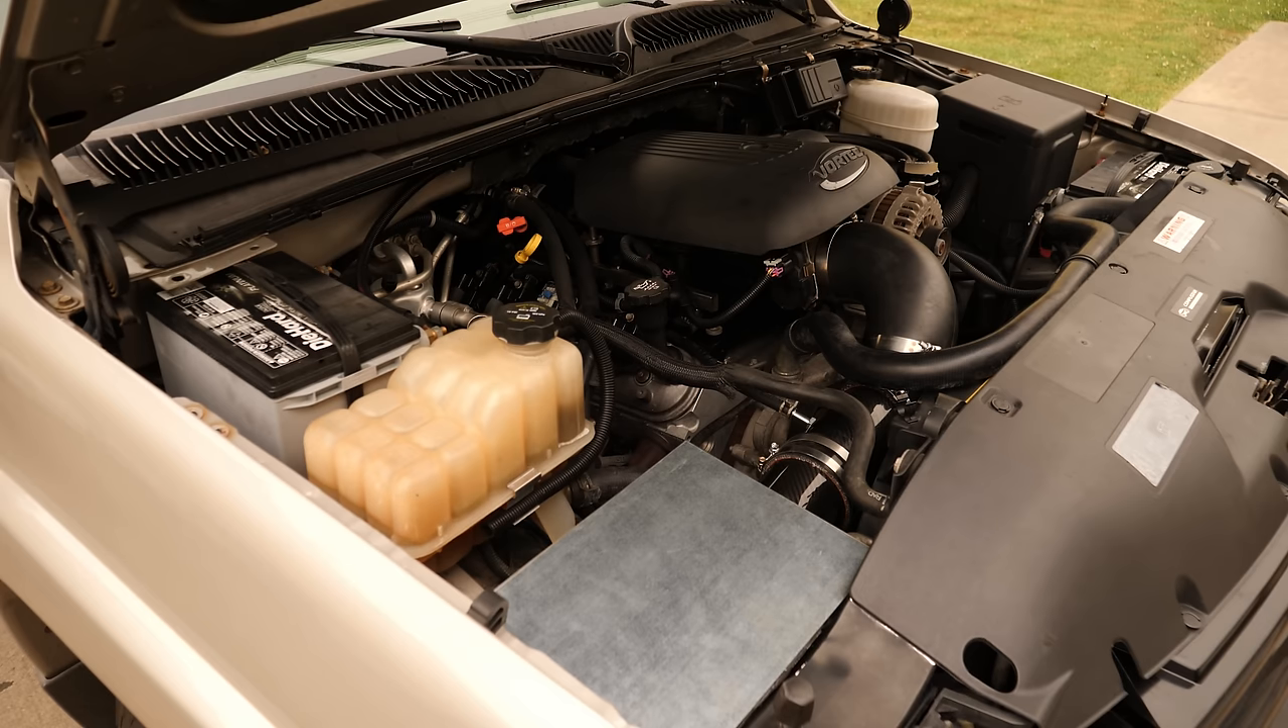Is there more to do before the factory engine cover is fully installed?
No.